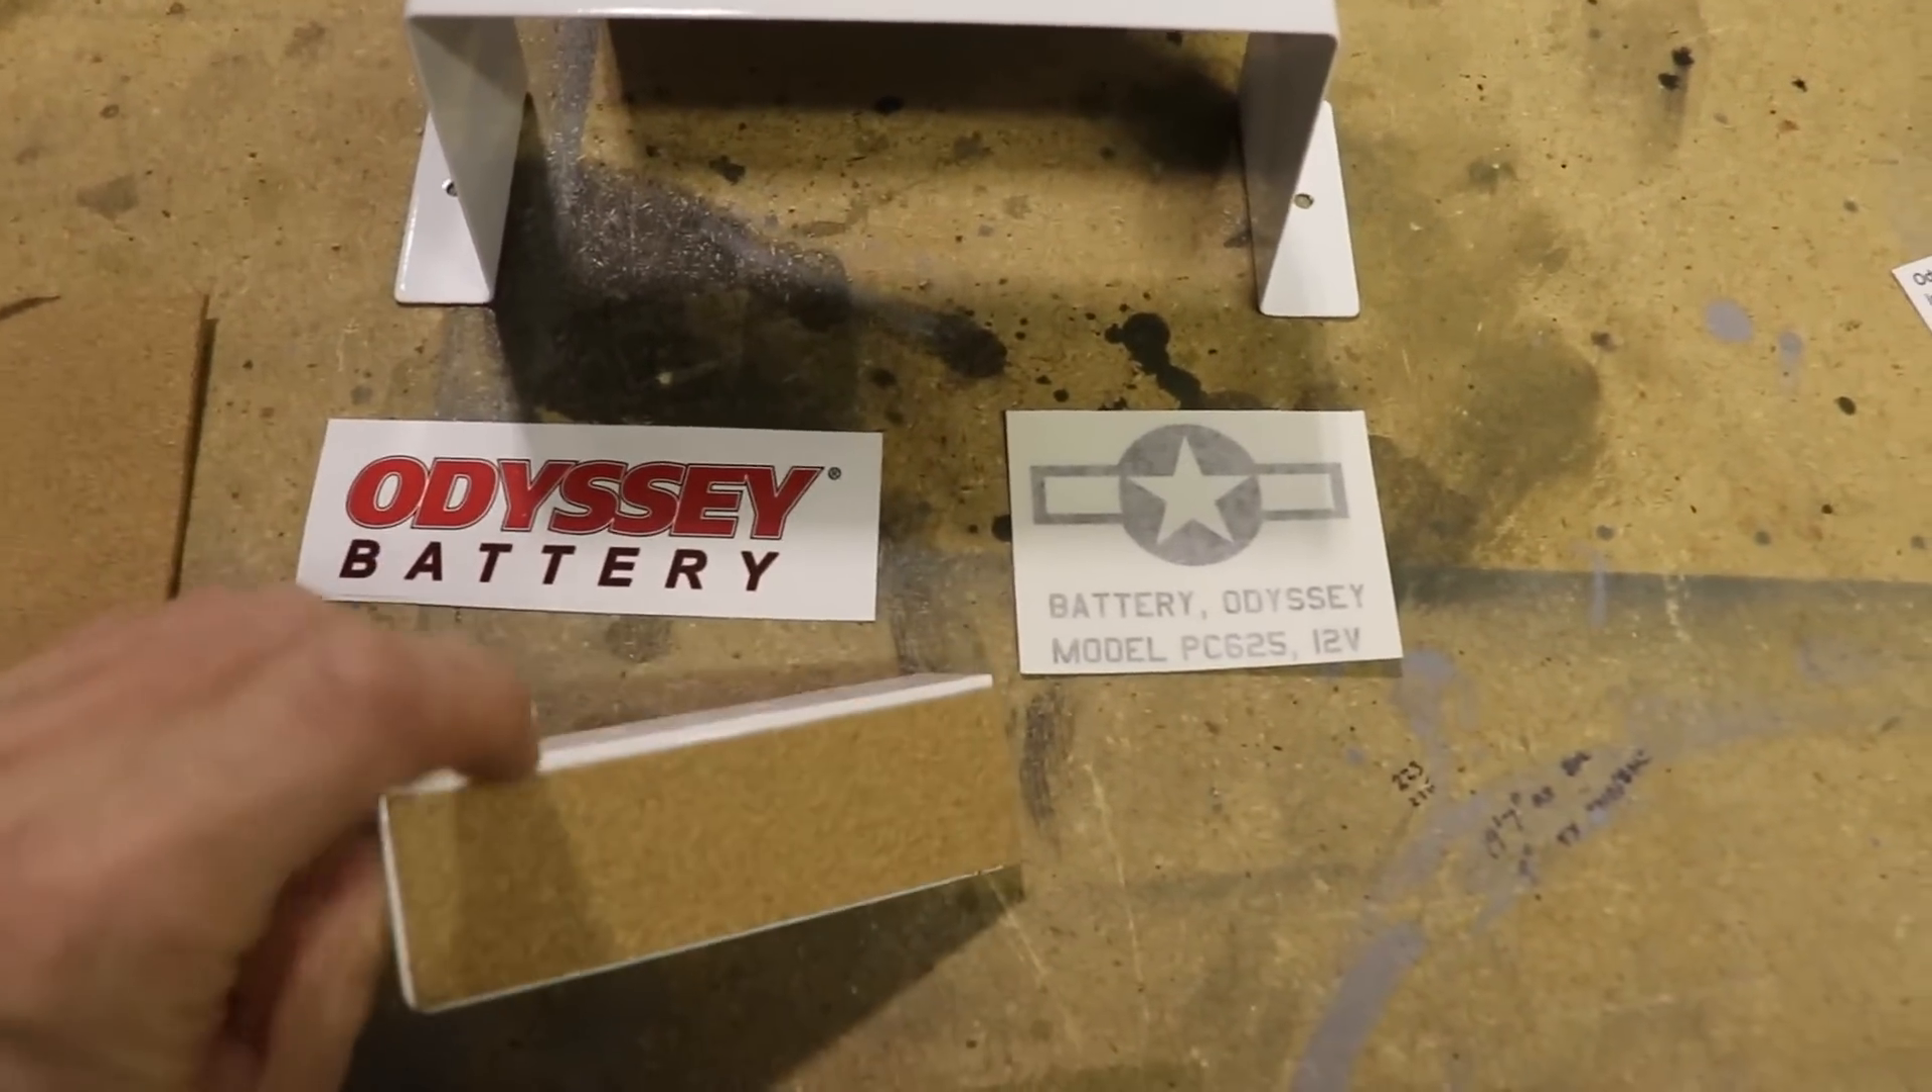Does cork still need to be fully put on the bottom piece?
No.